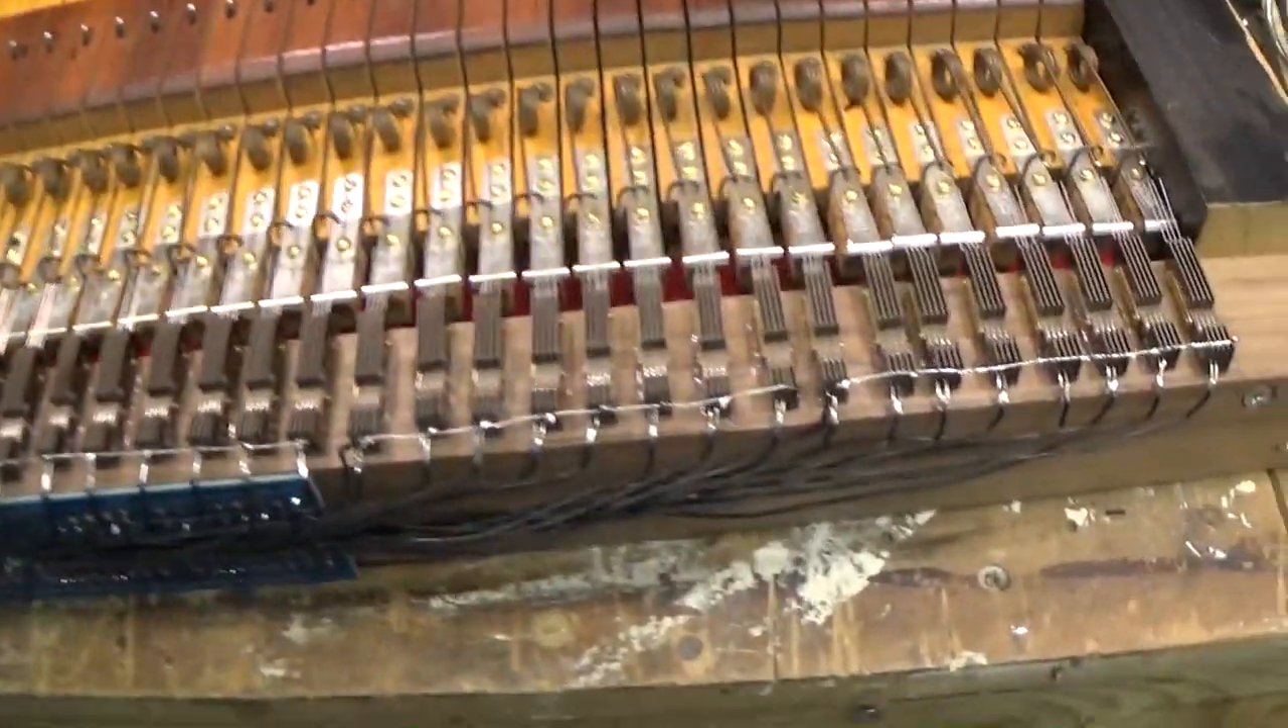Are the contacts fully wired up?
Yes.